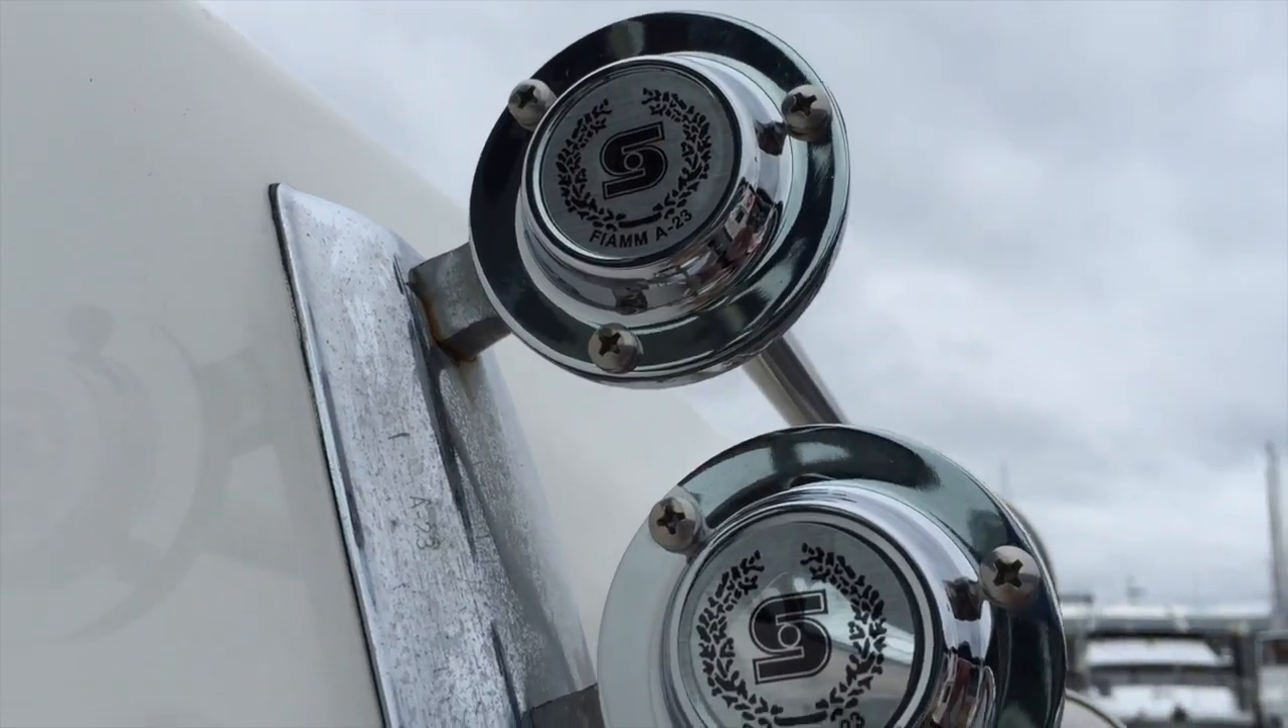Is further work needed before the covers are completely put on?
No.